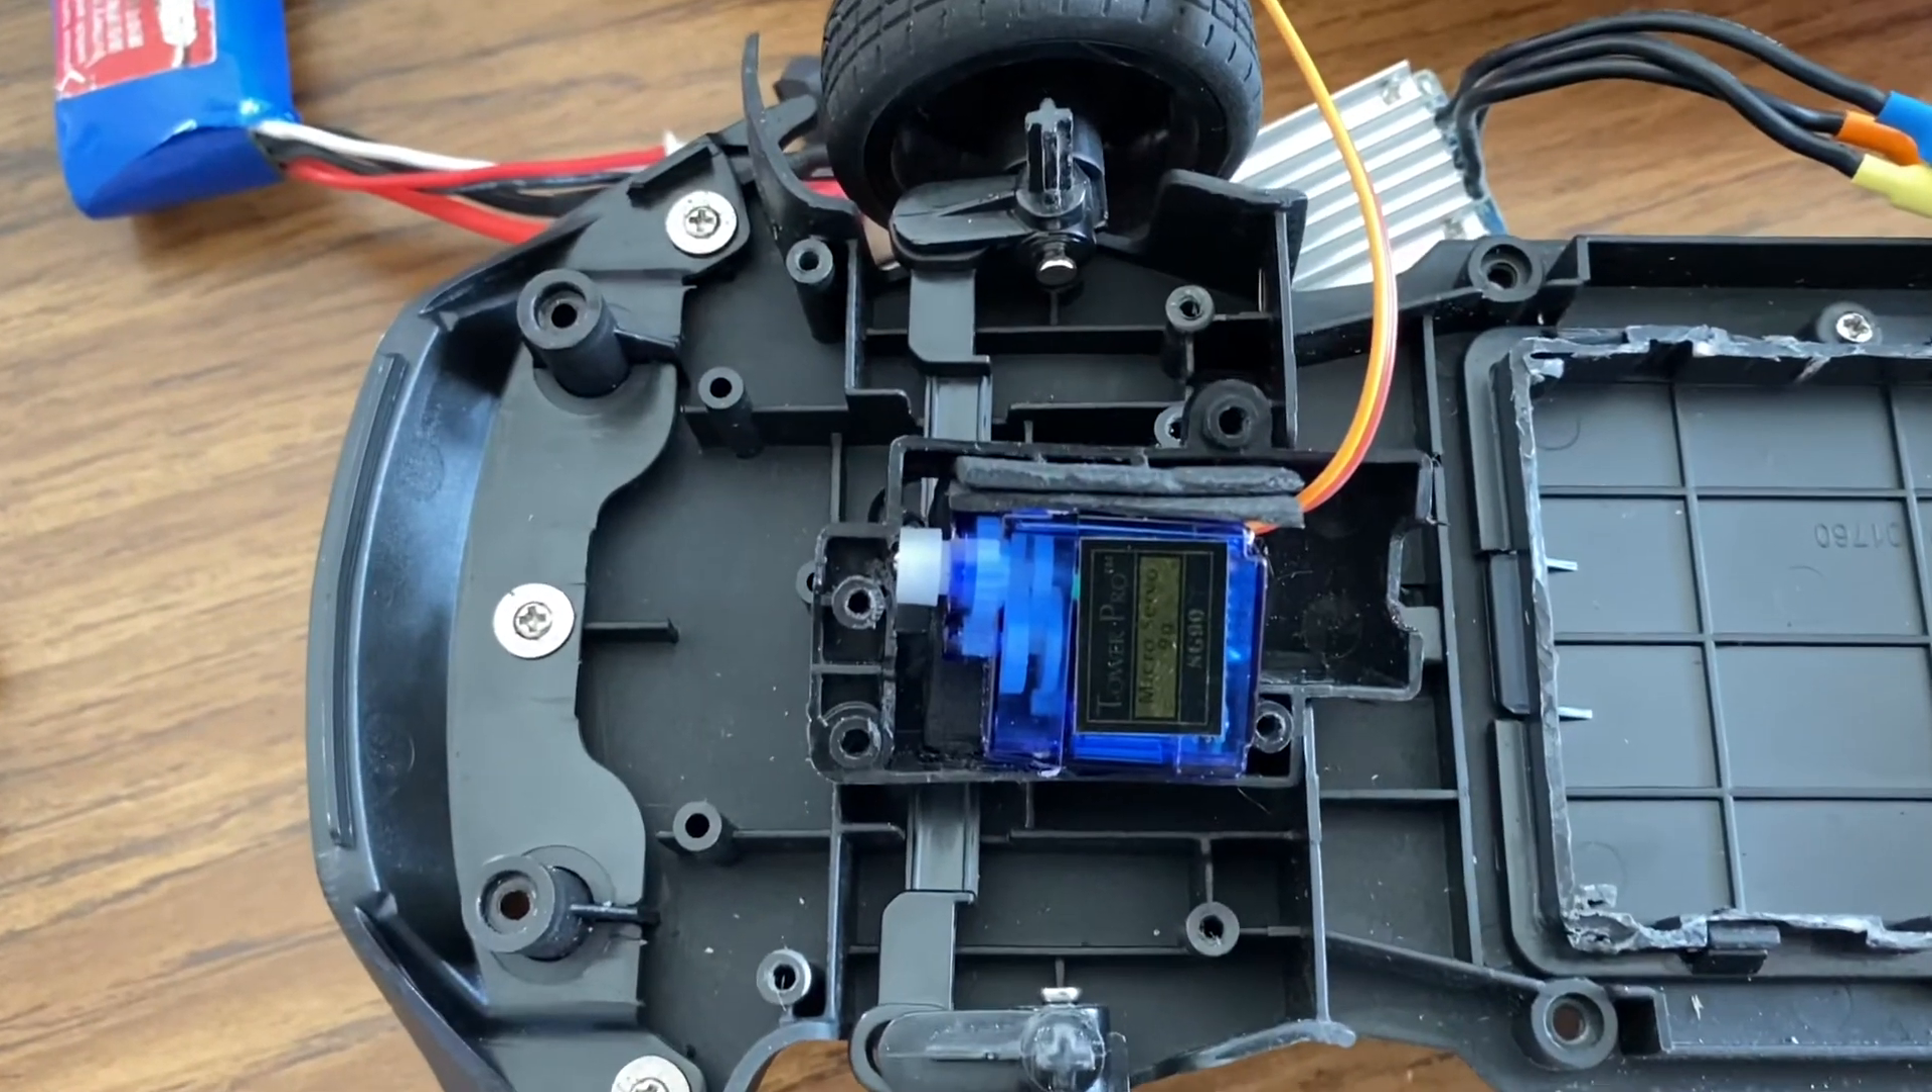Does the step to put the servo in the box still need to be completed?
No.